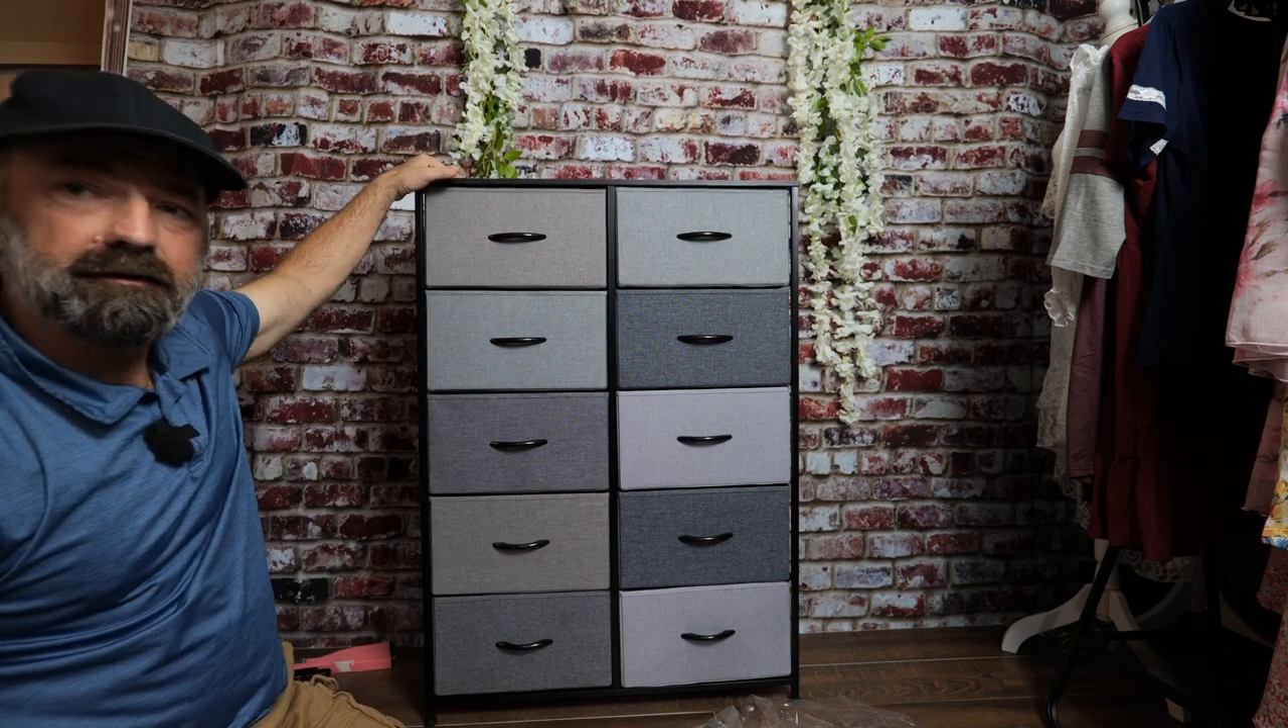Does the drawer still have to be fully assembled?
No.